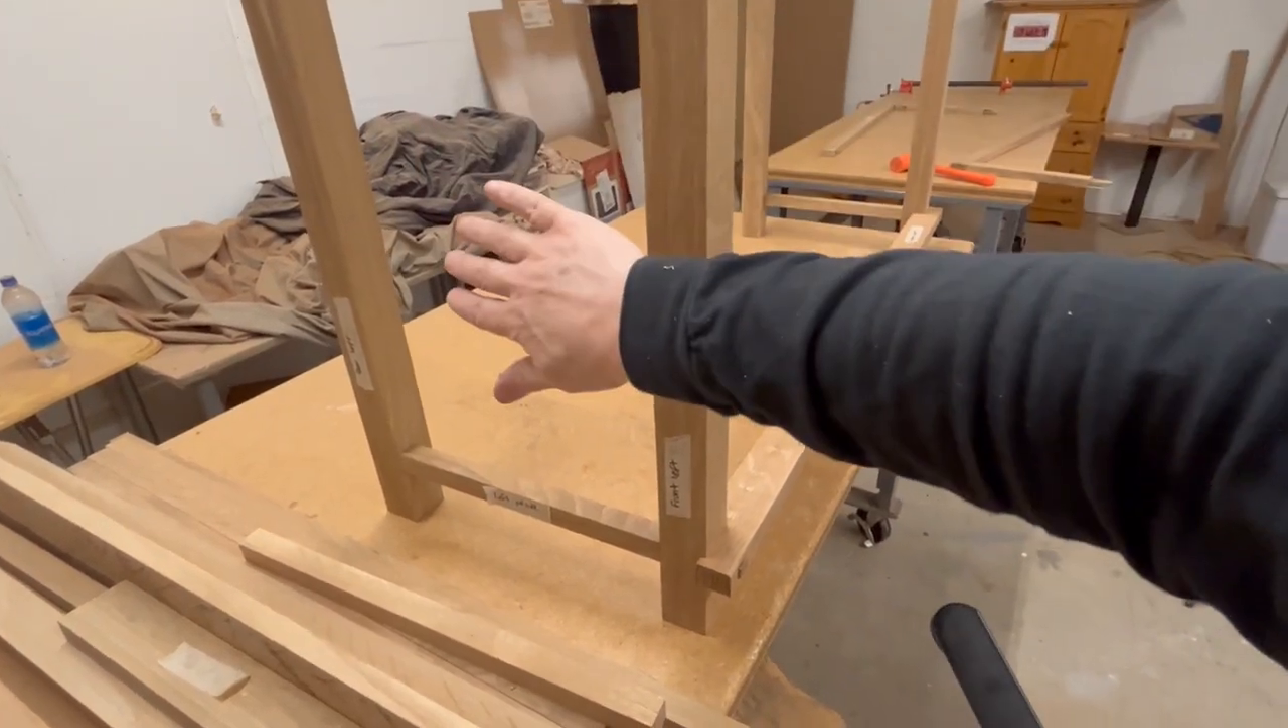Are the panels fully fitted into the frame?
No.